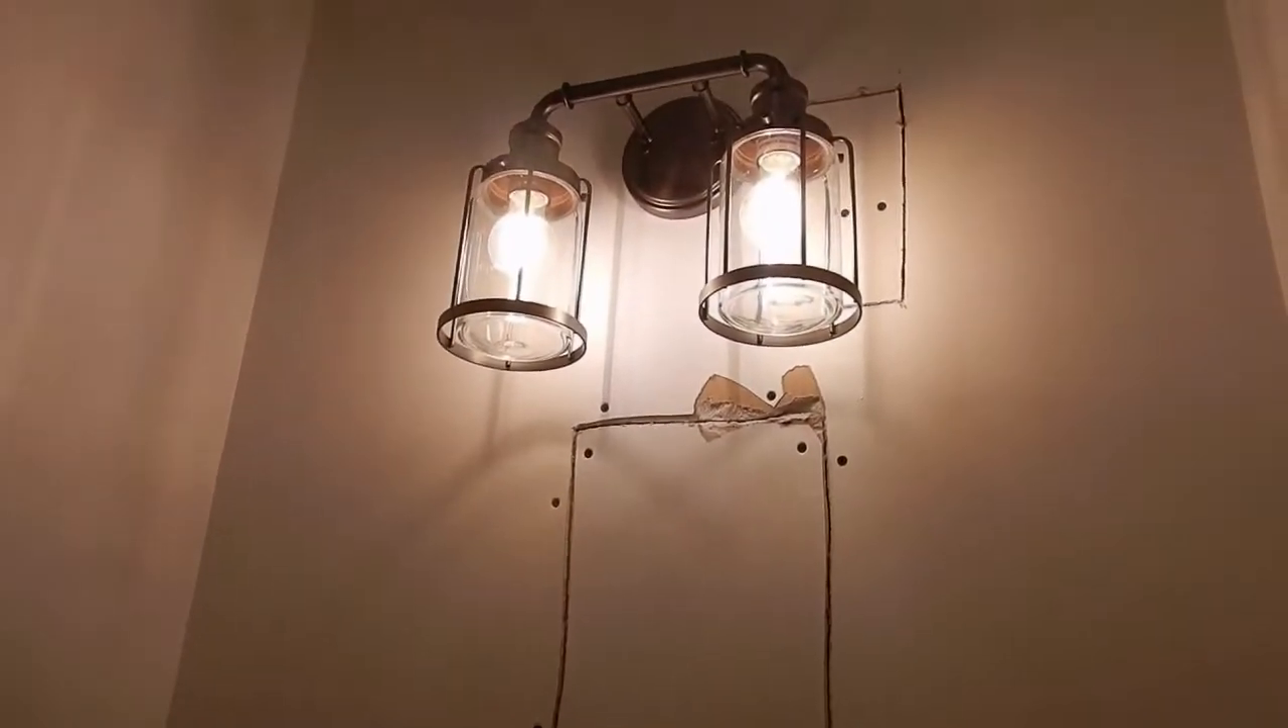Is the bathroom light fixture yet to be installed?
No.